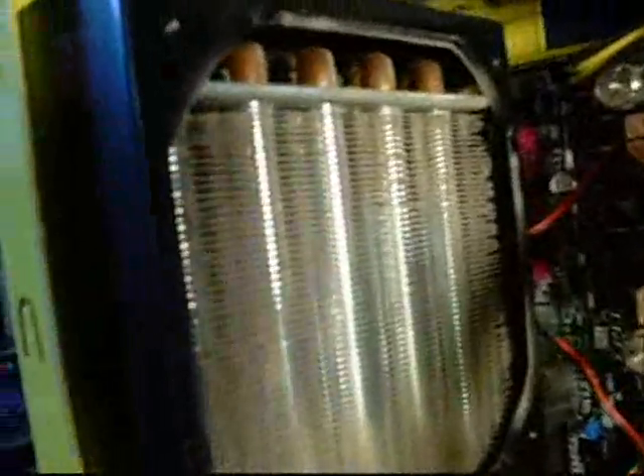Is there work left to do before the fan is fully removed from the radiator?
No.